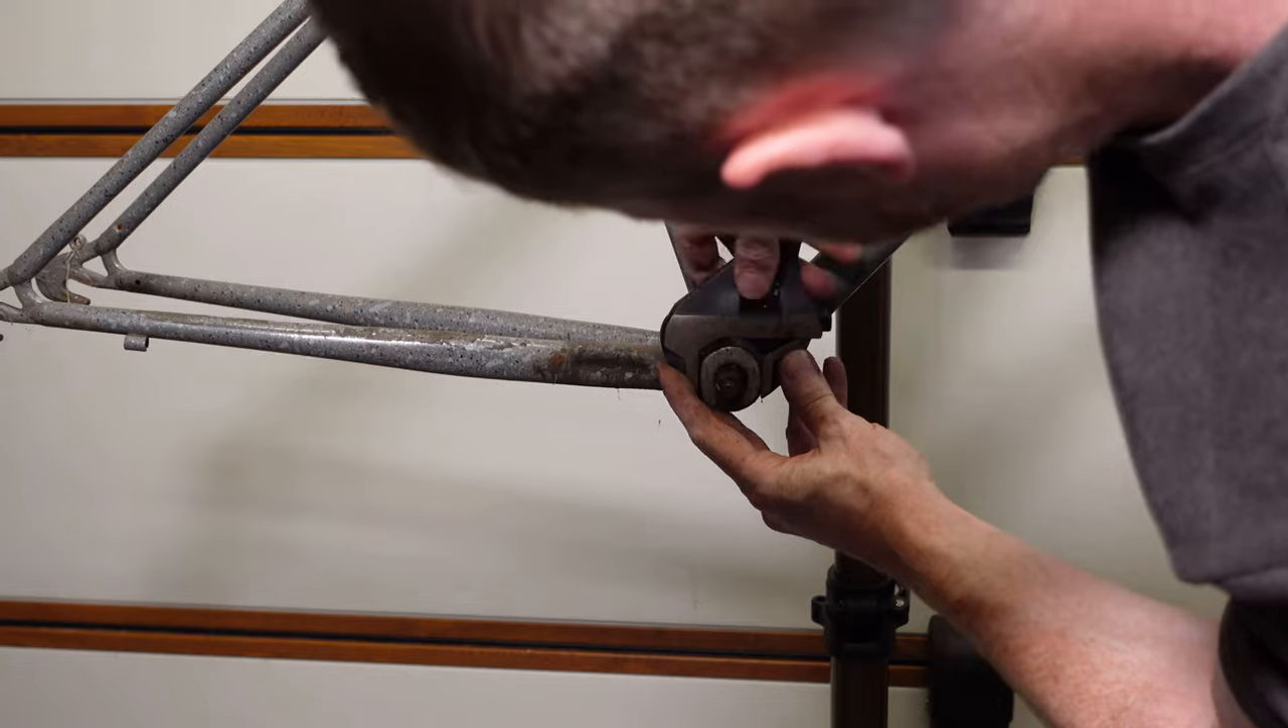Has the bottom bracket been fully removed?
No.